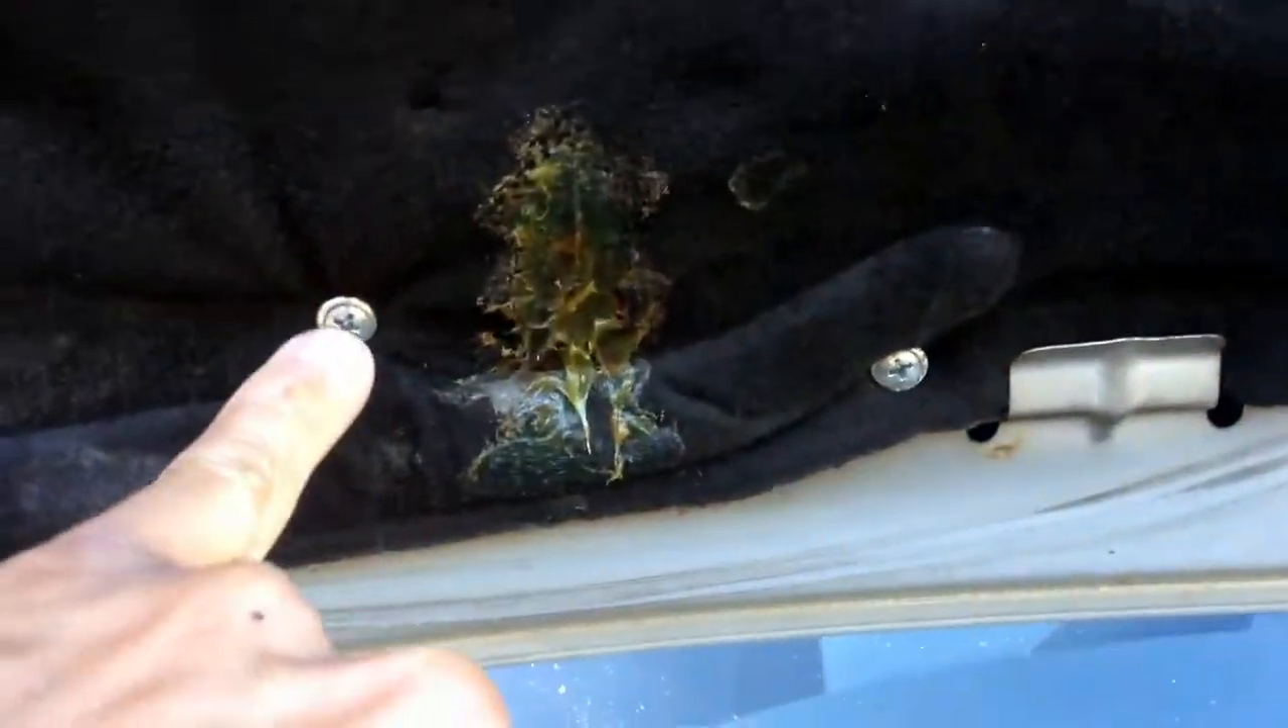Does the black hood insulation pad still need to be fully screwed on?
No.